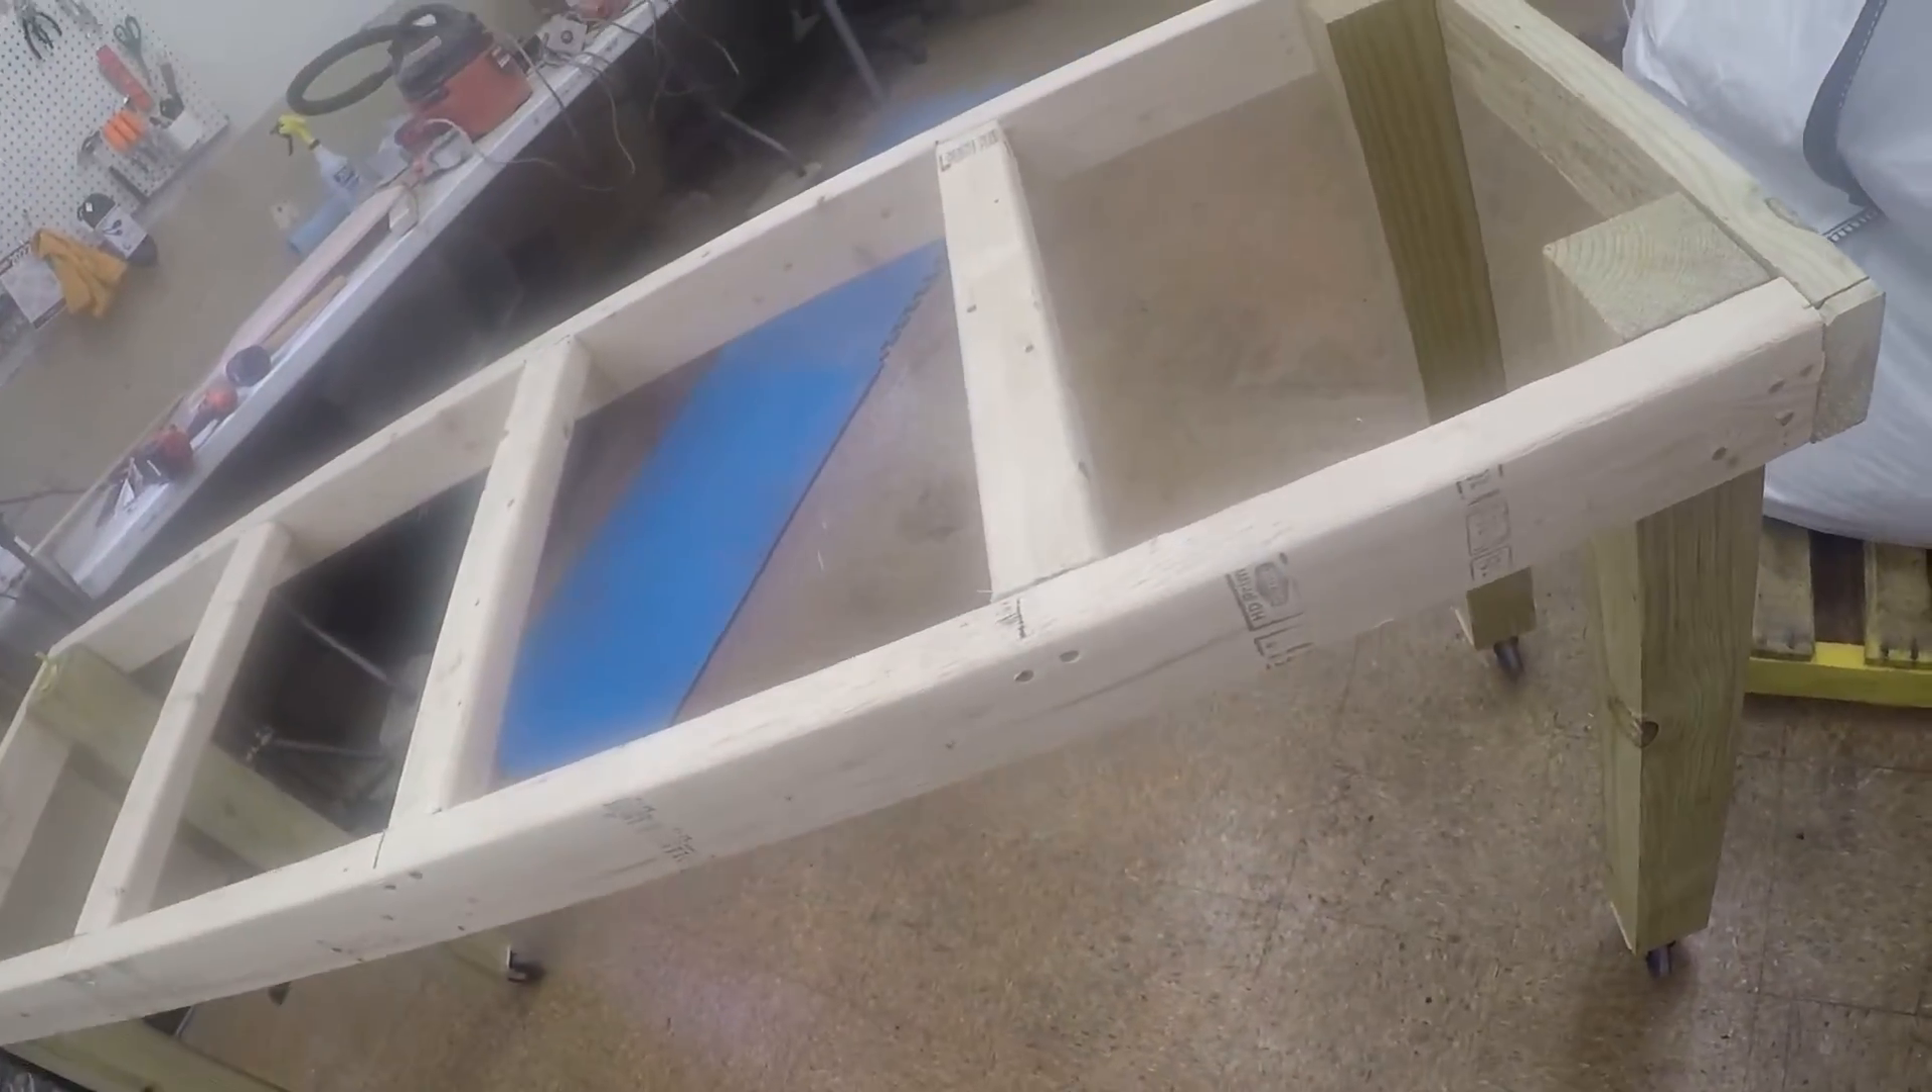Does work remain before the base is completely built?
No.